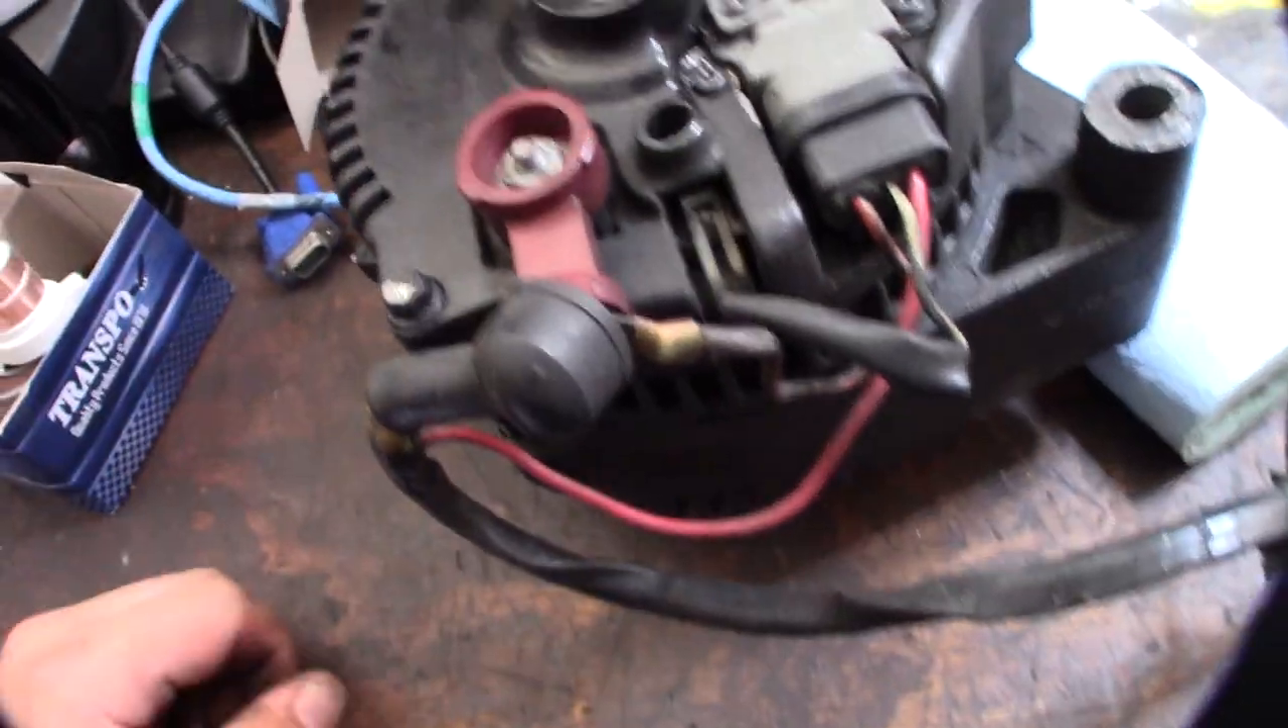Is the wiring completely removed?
No.